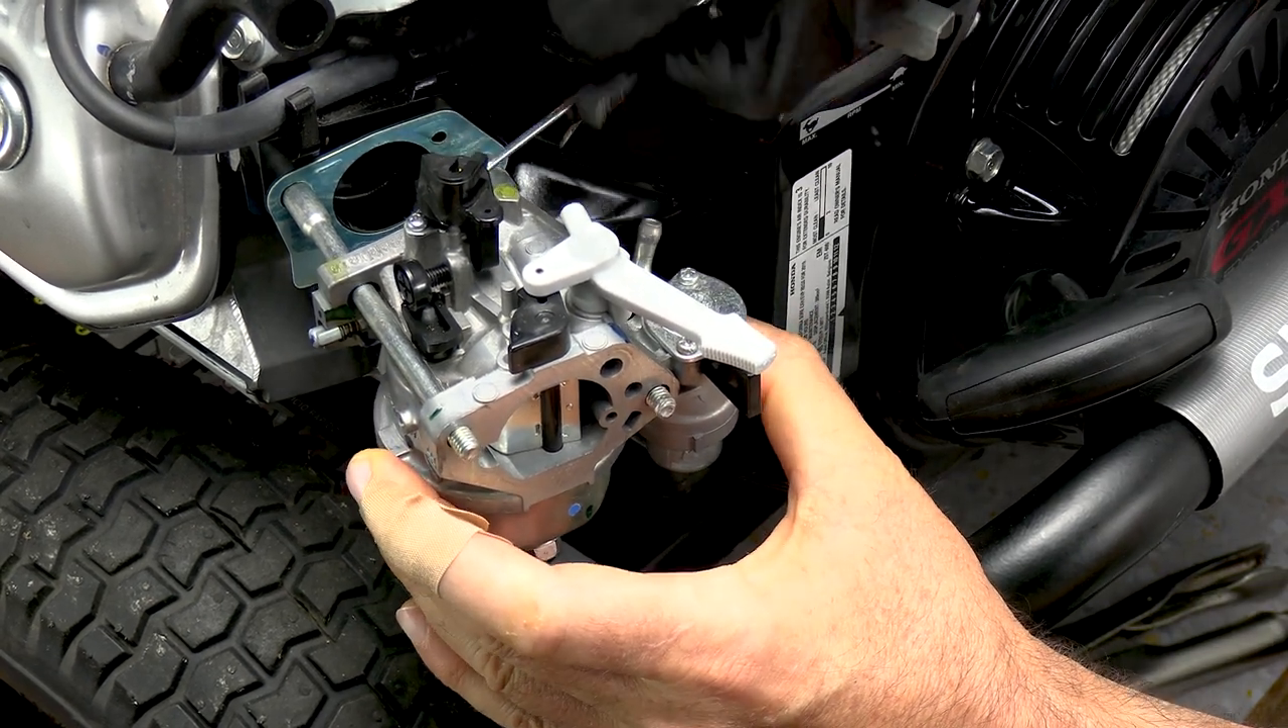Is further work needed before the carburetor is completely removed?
Yes.